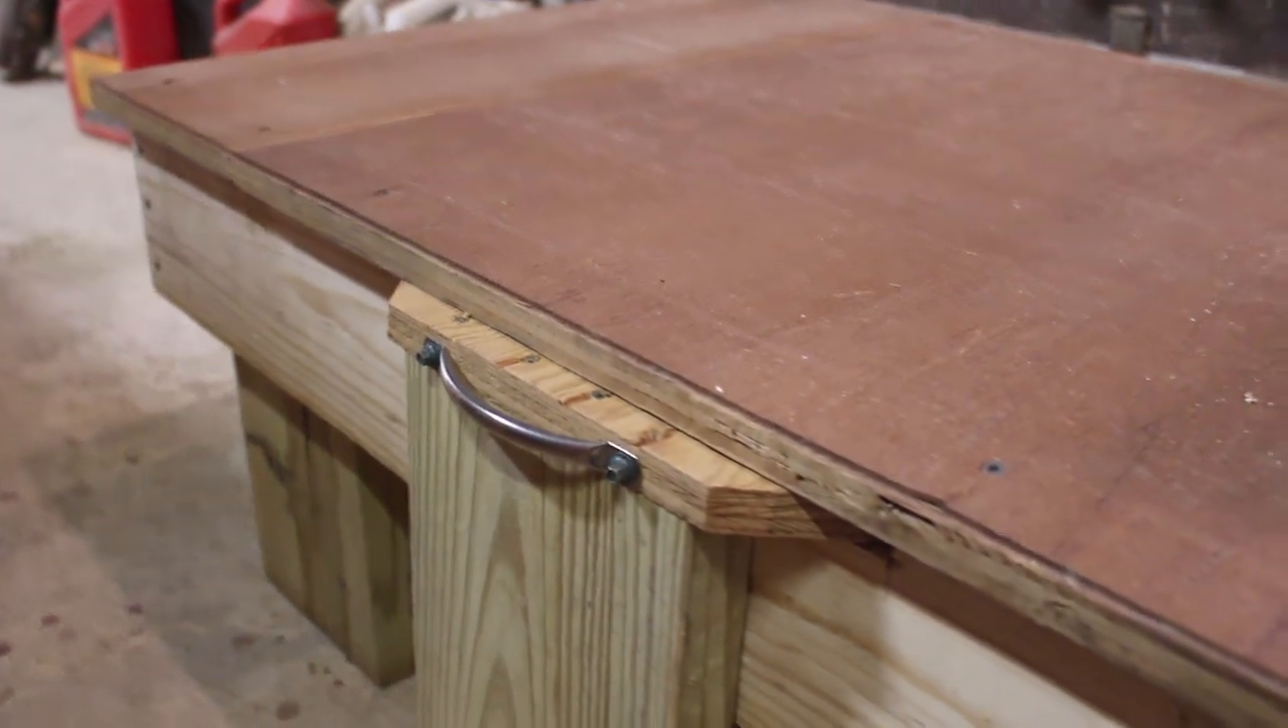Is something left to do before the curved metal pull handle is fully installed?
No.